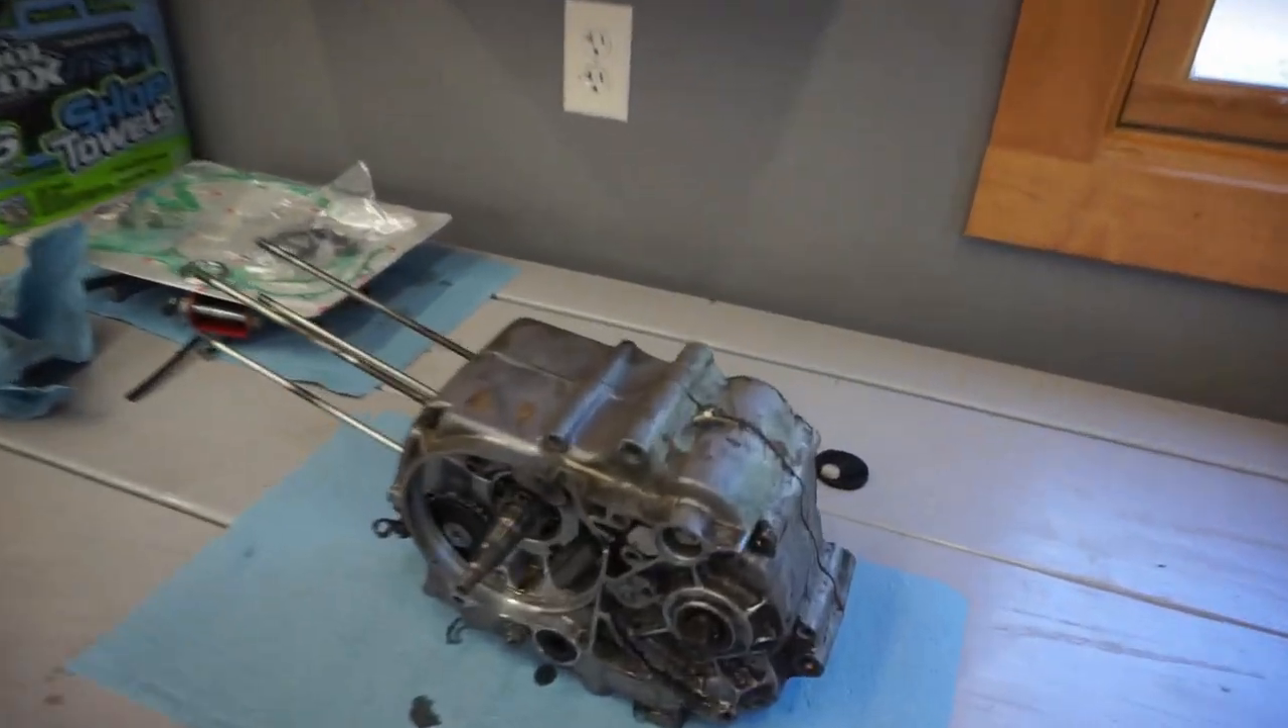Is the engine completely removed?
Yes.